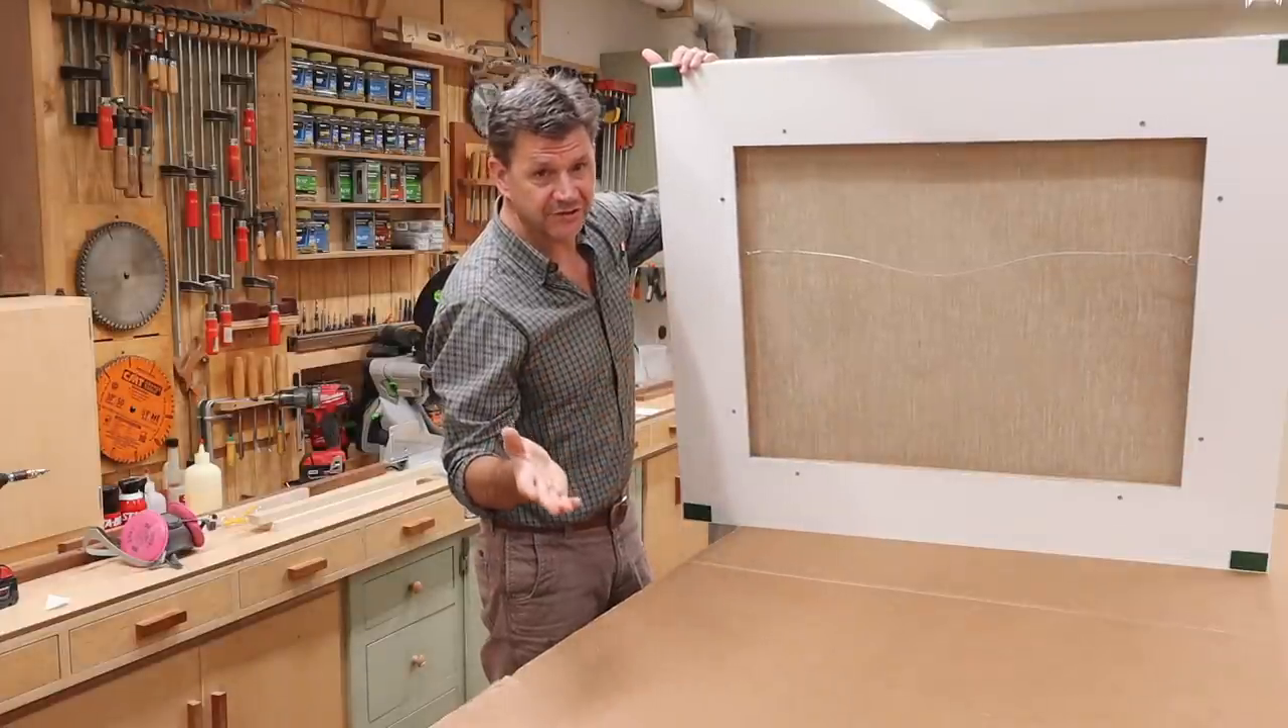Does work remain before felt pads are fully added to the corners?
No.